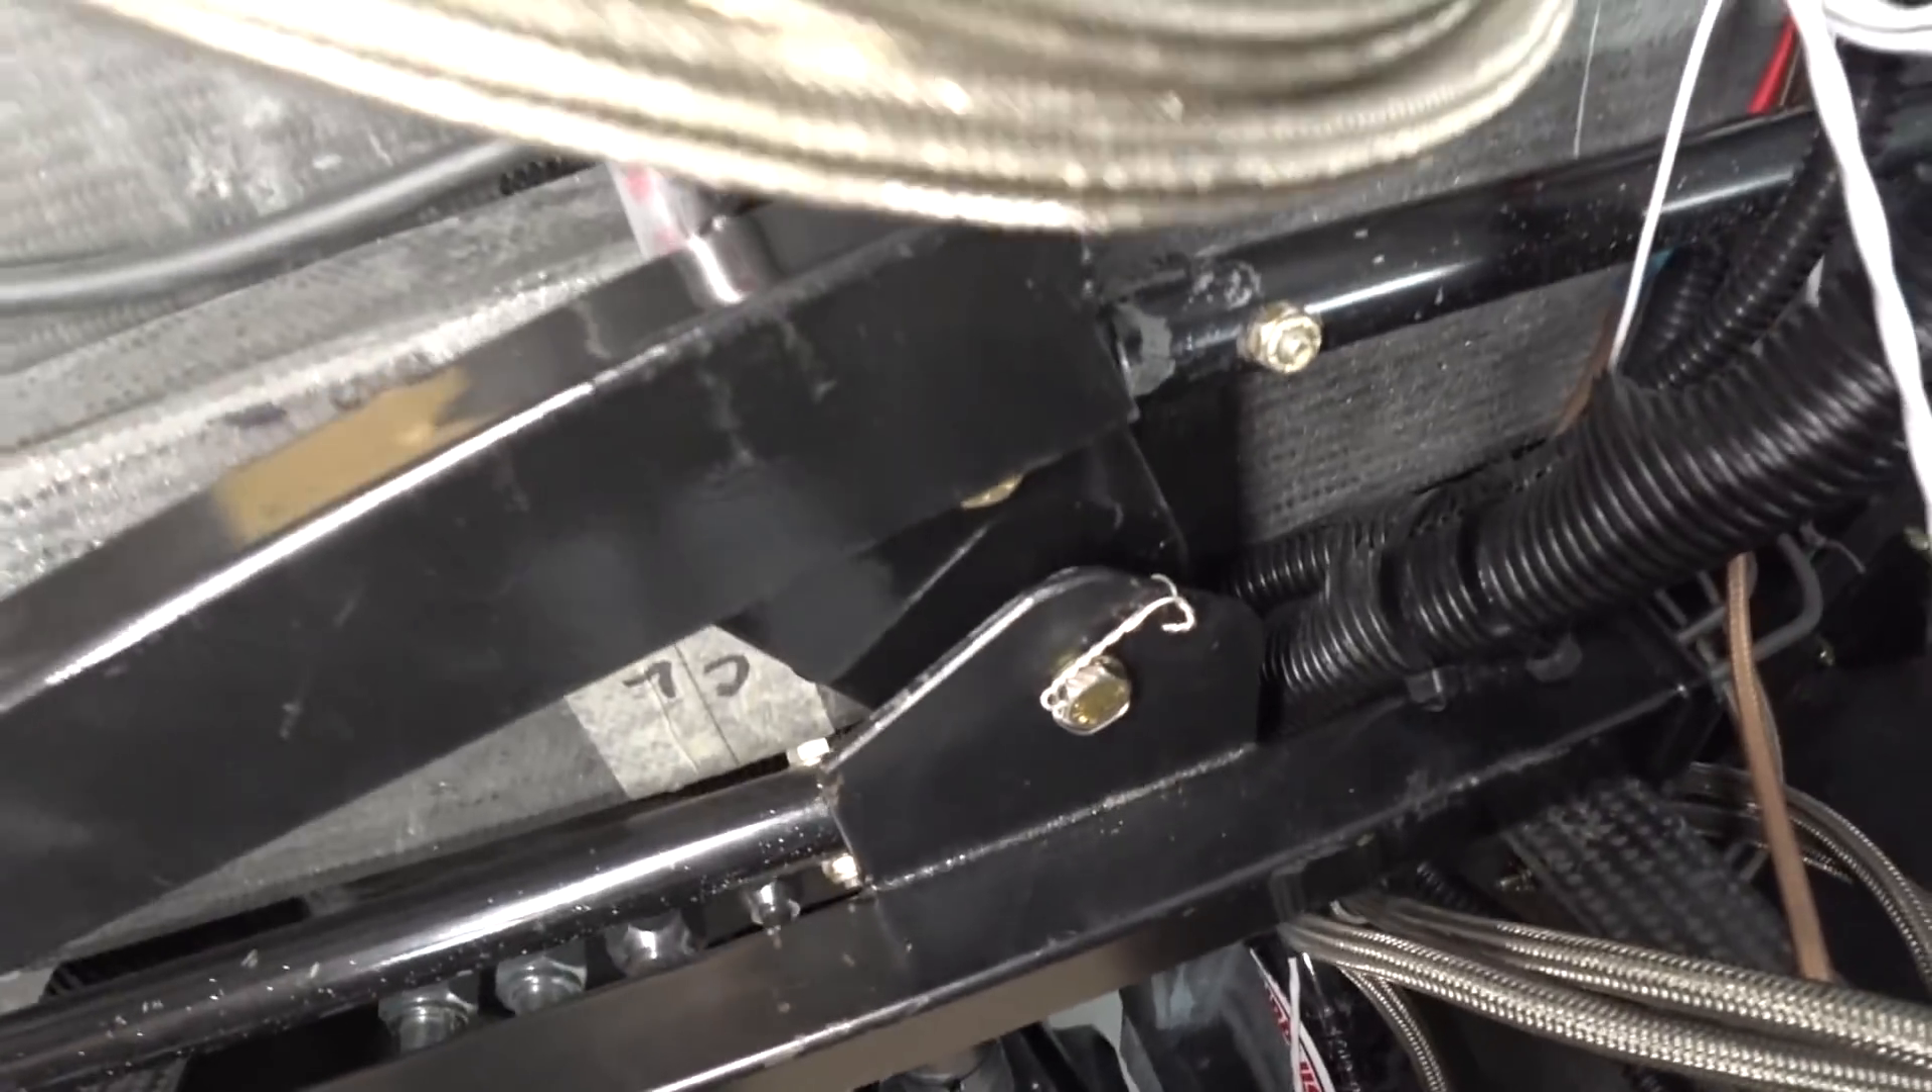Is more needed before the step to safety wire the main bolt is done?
No.